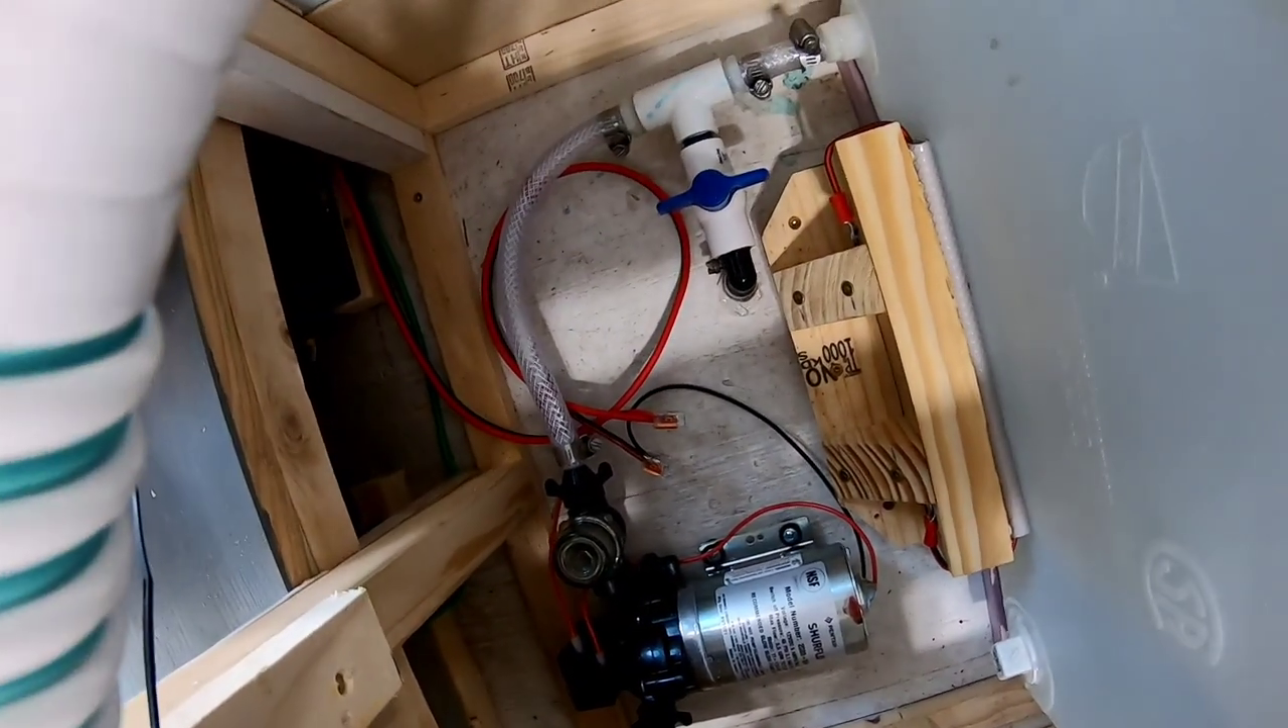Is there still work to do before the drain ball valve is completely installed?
No.